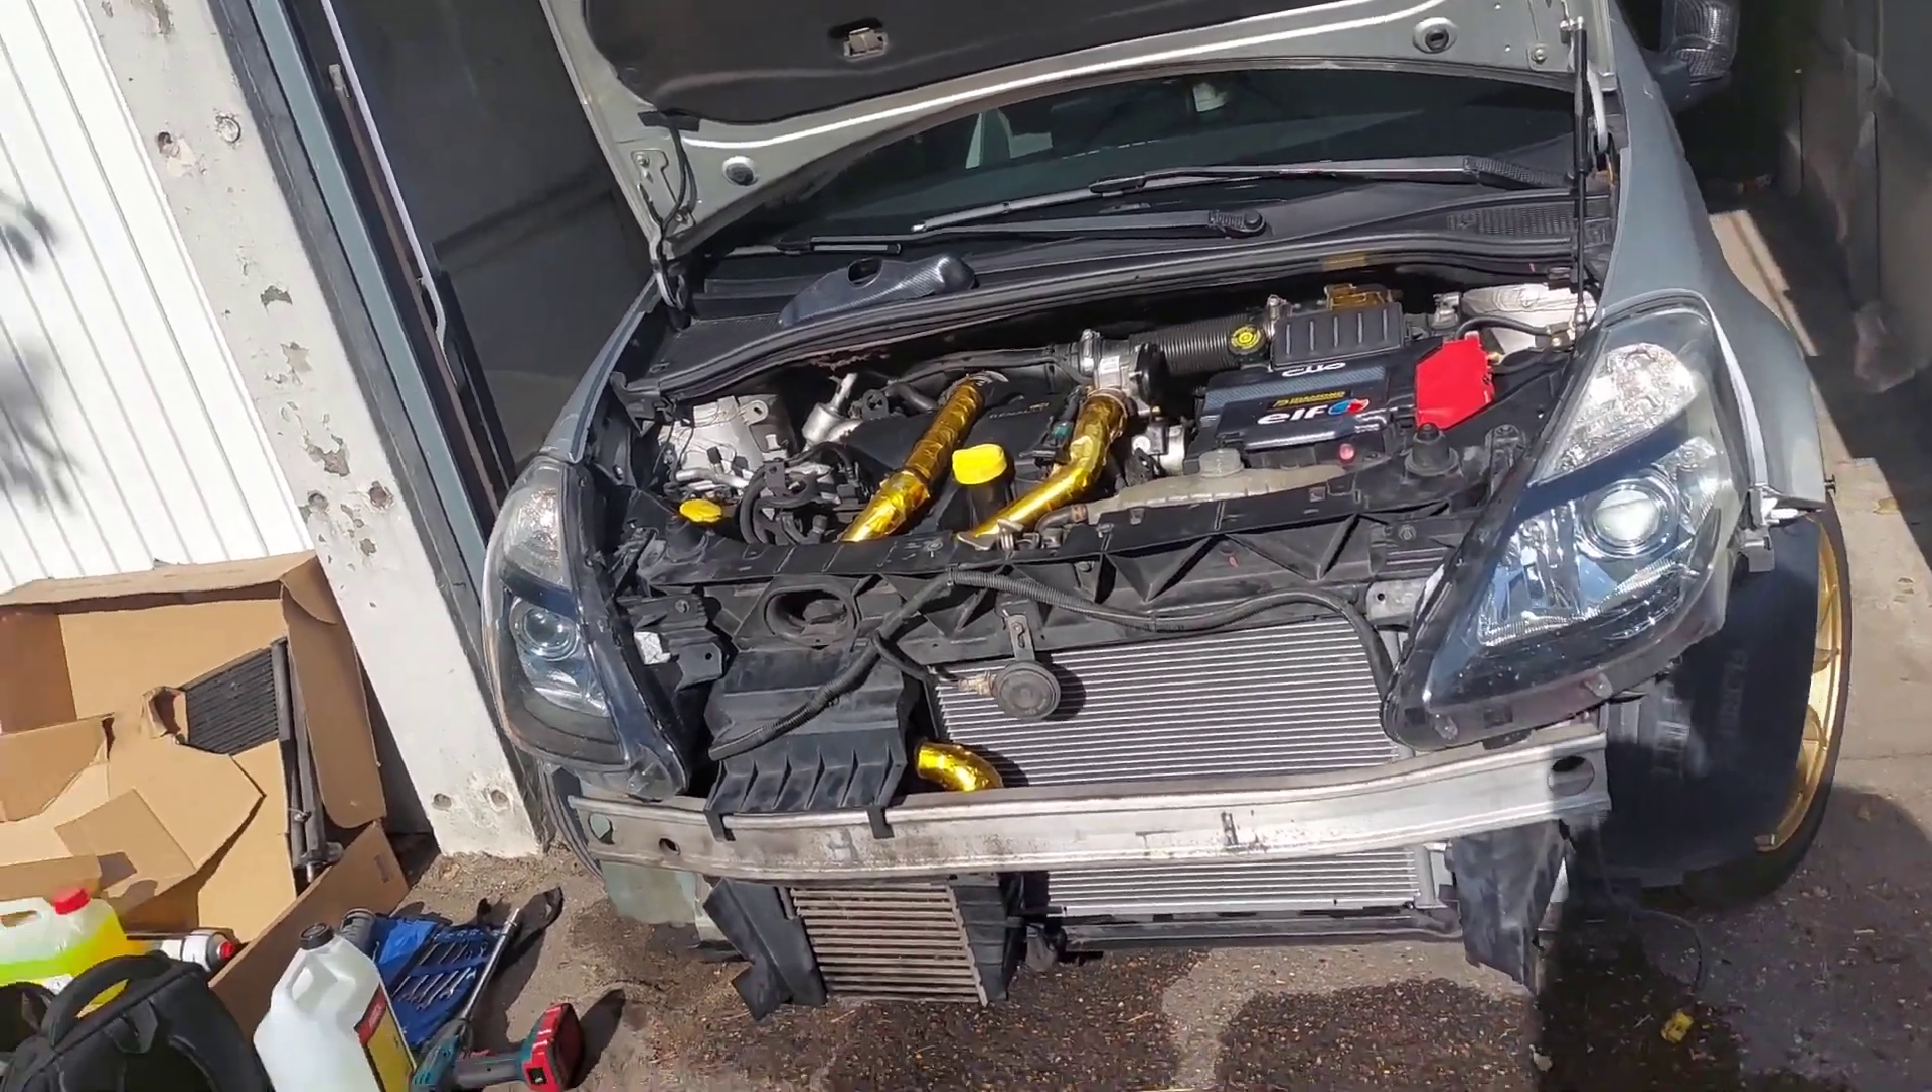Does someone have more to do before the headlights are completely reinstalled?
No.